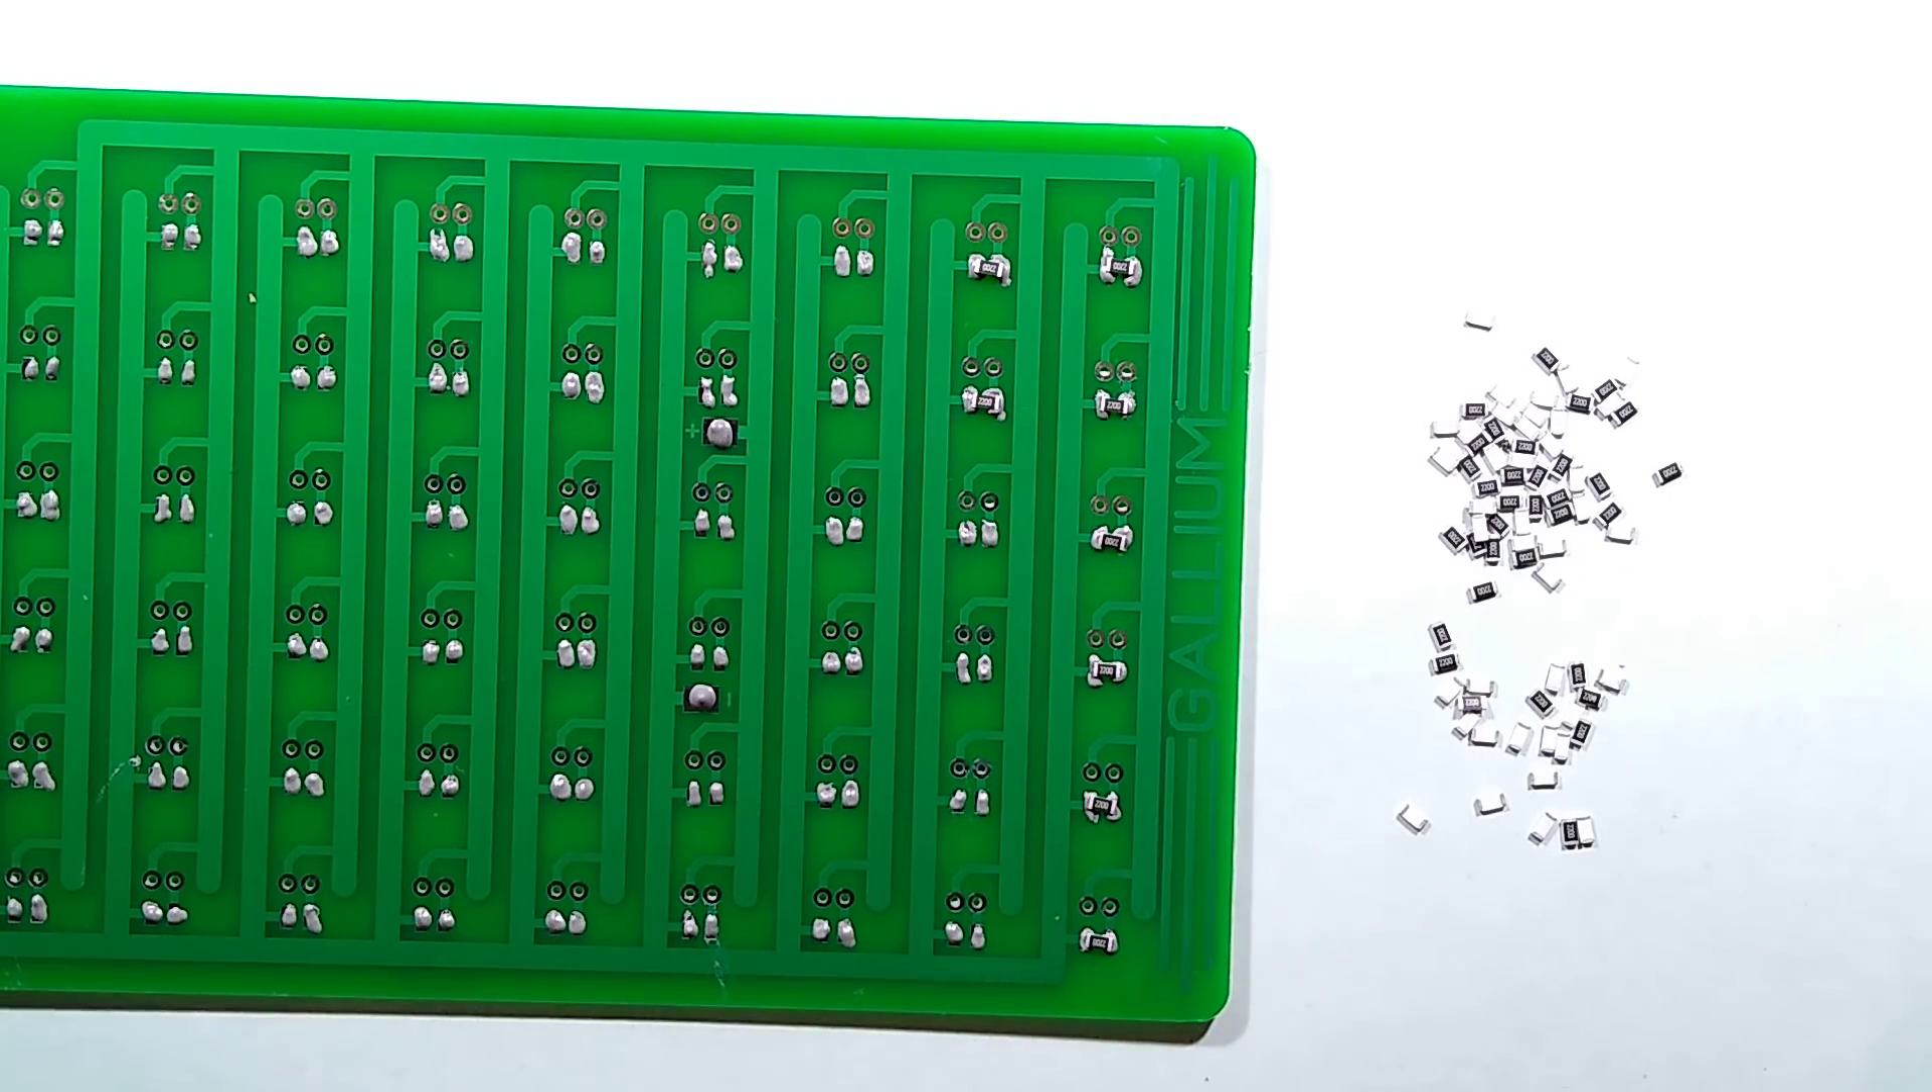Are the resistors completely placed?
No.